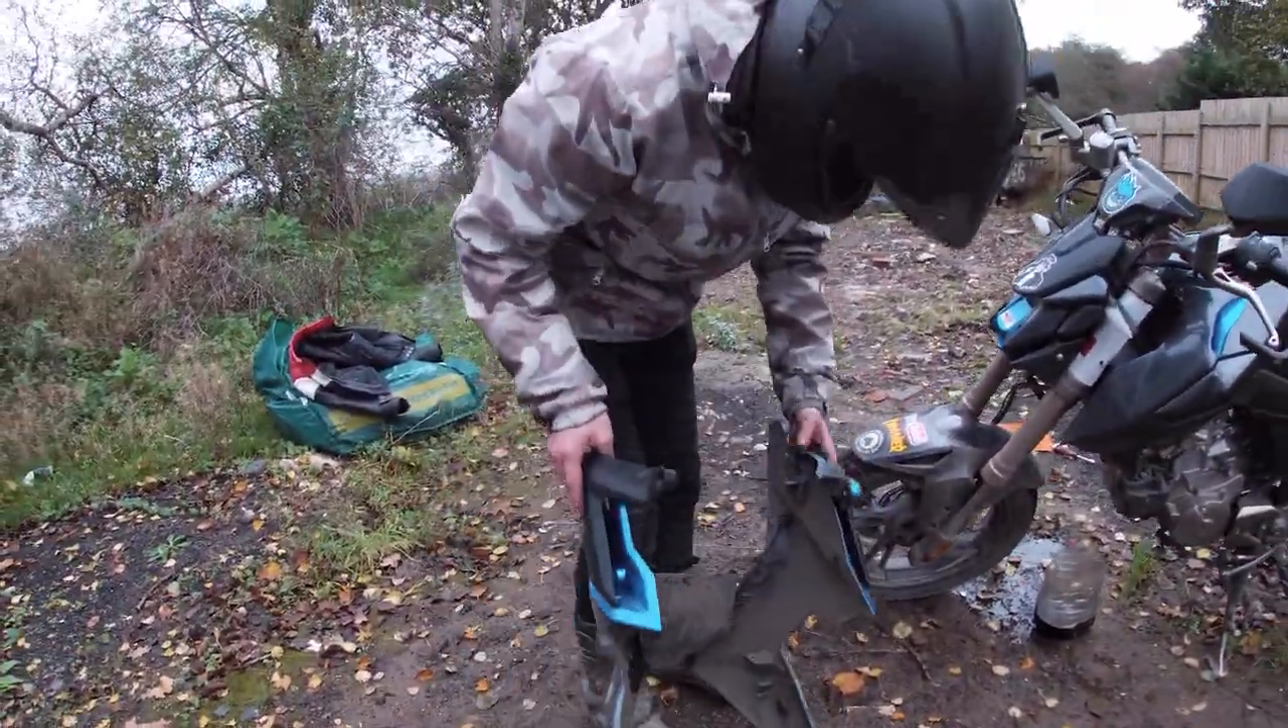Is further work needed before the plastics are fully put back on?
Yes.